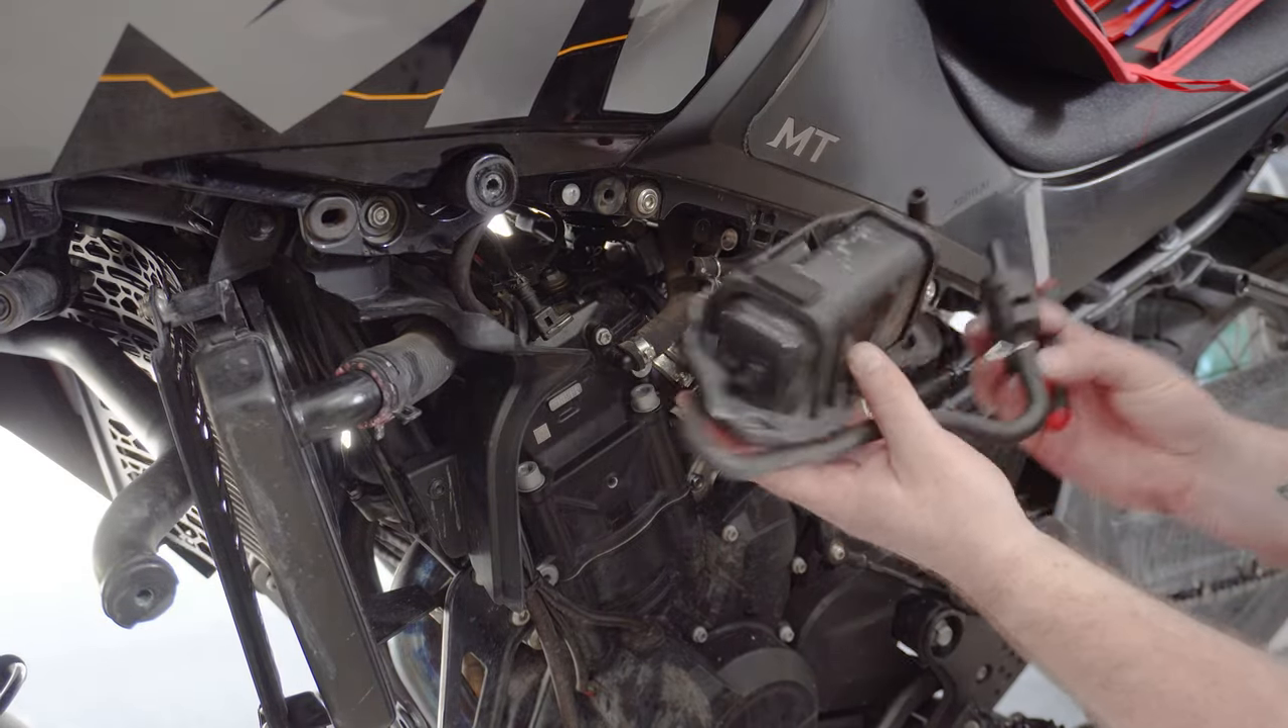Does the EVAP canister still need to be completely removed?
No.